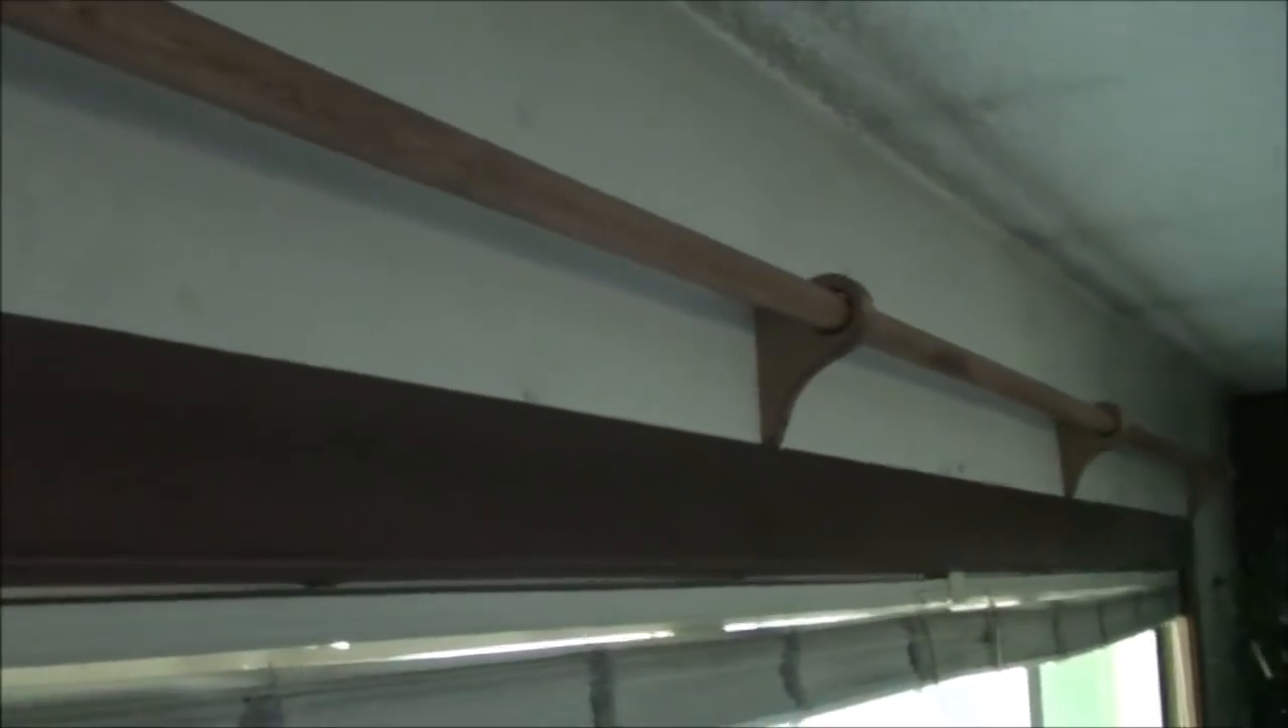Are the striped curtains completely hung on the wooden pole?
No.